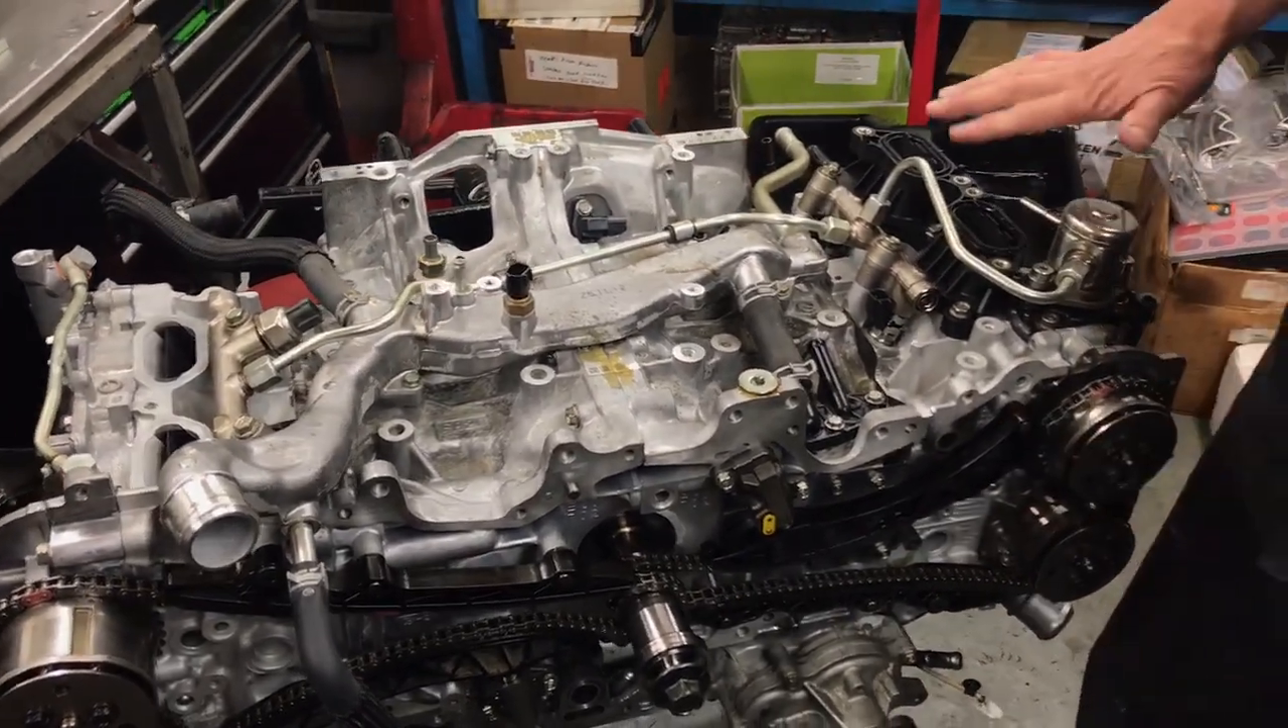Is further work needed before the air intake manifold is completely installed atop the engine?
Yes.